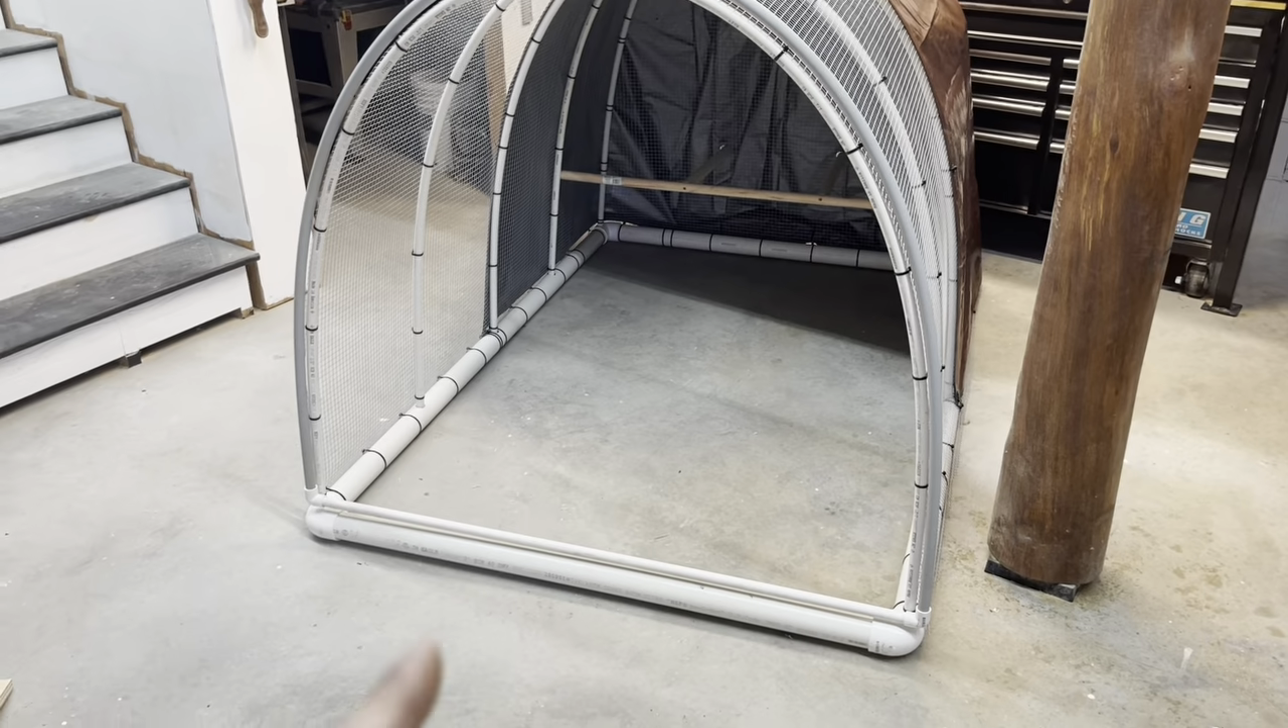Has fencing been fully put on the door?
No.